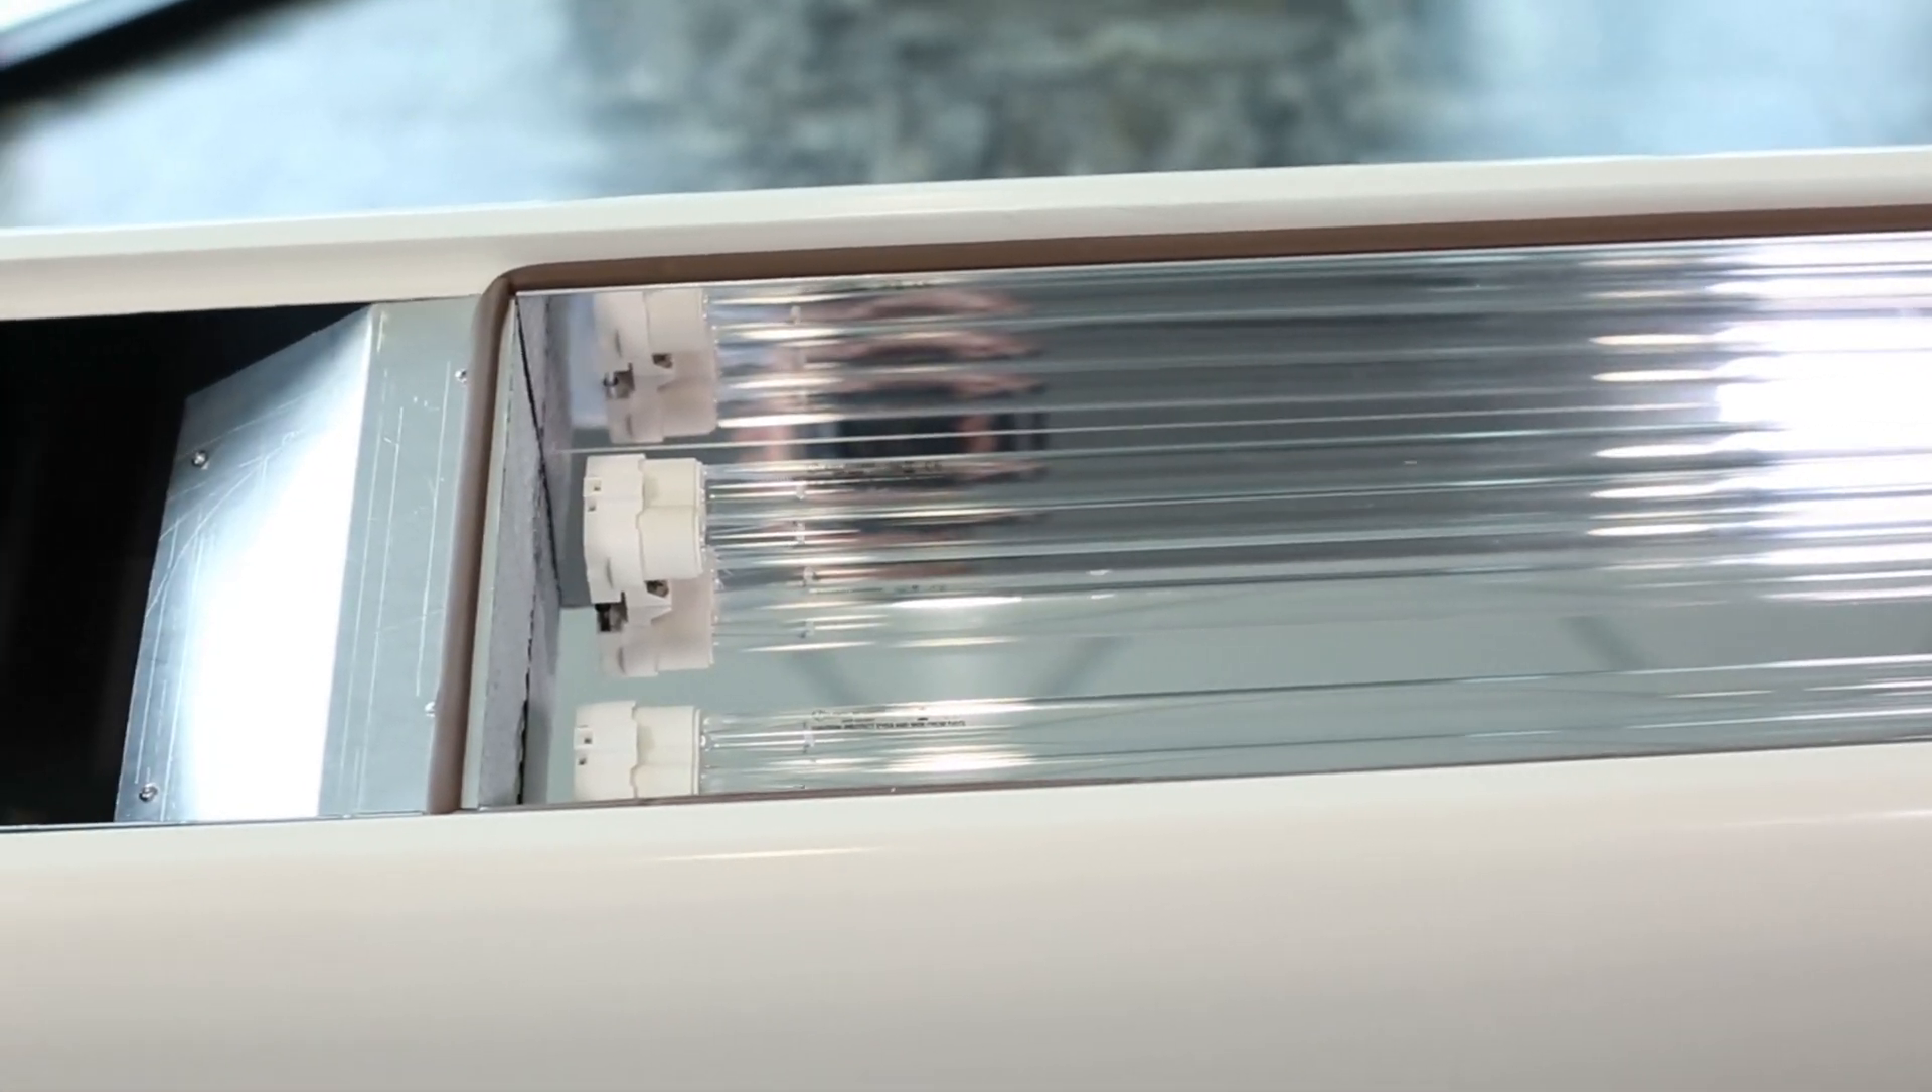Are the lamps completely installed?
Yes.